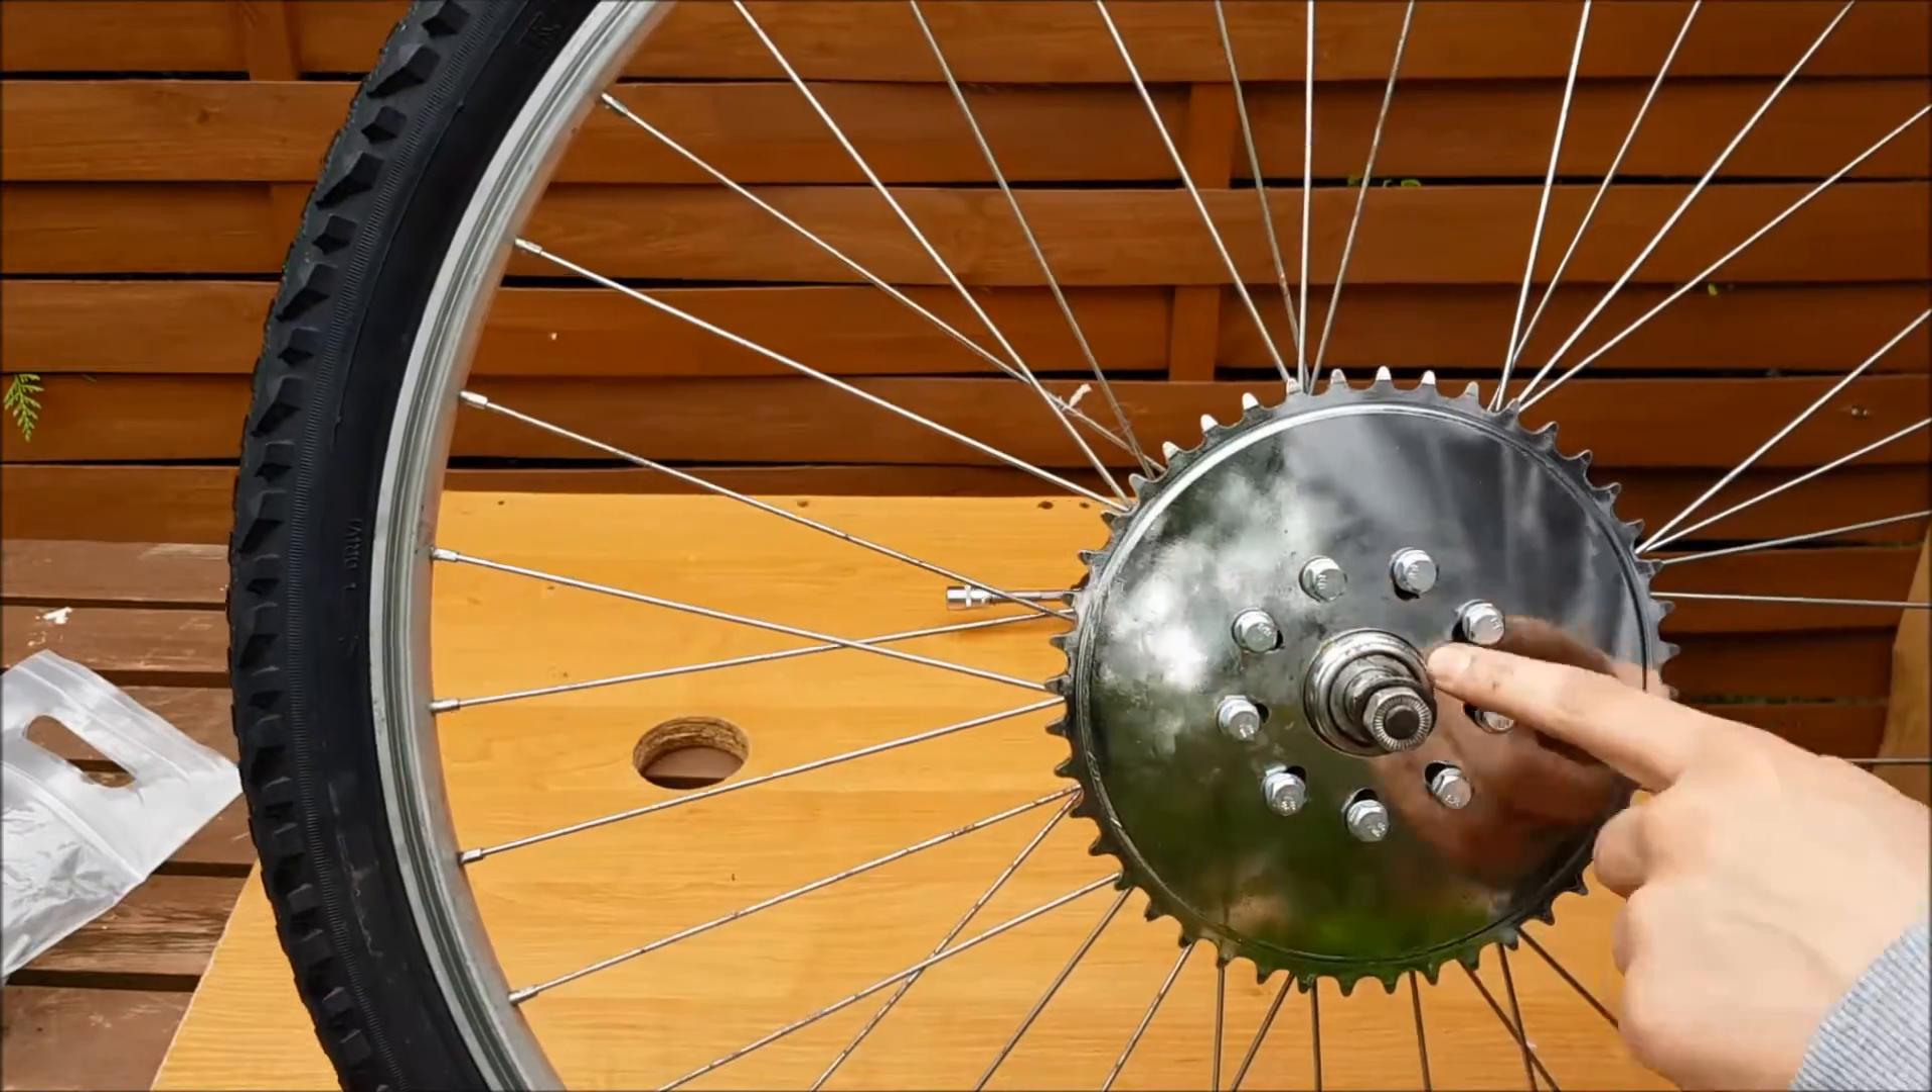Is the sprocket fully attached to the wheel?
Yes.